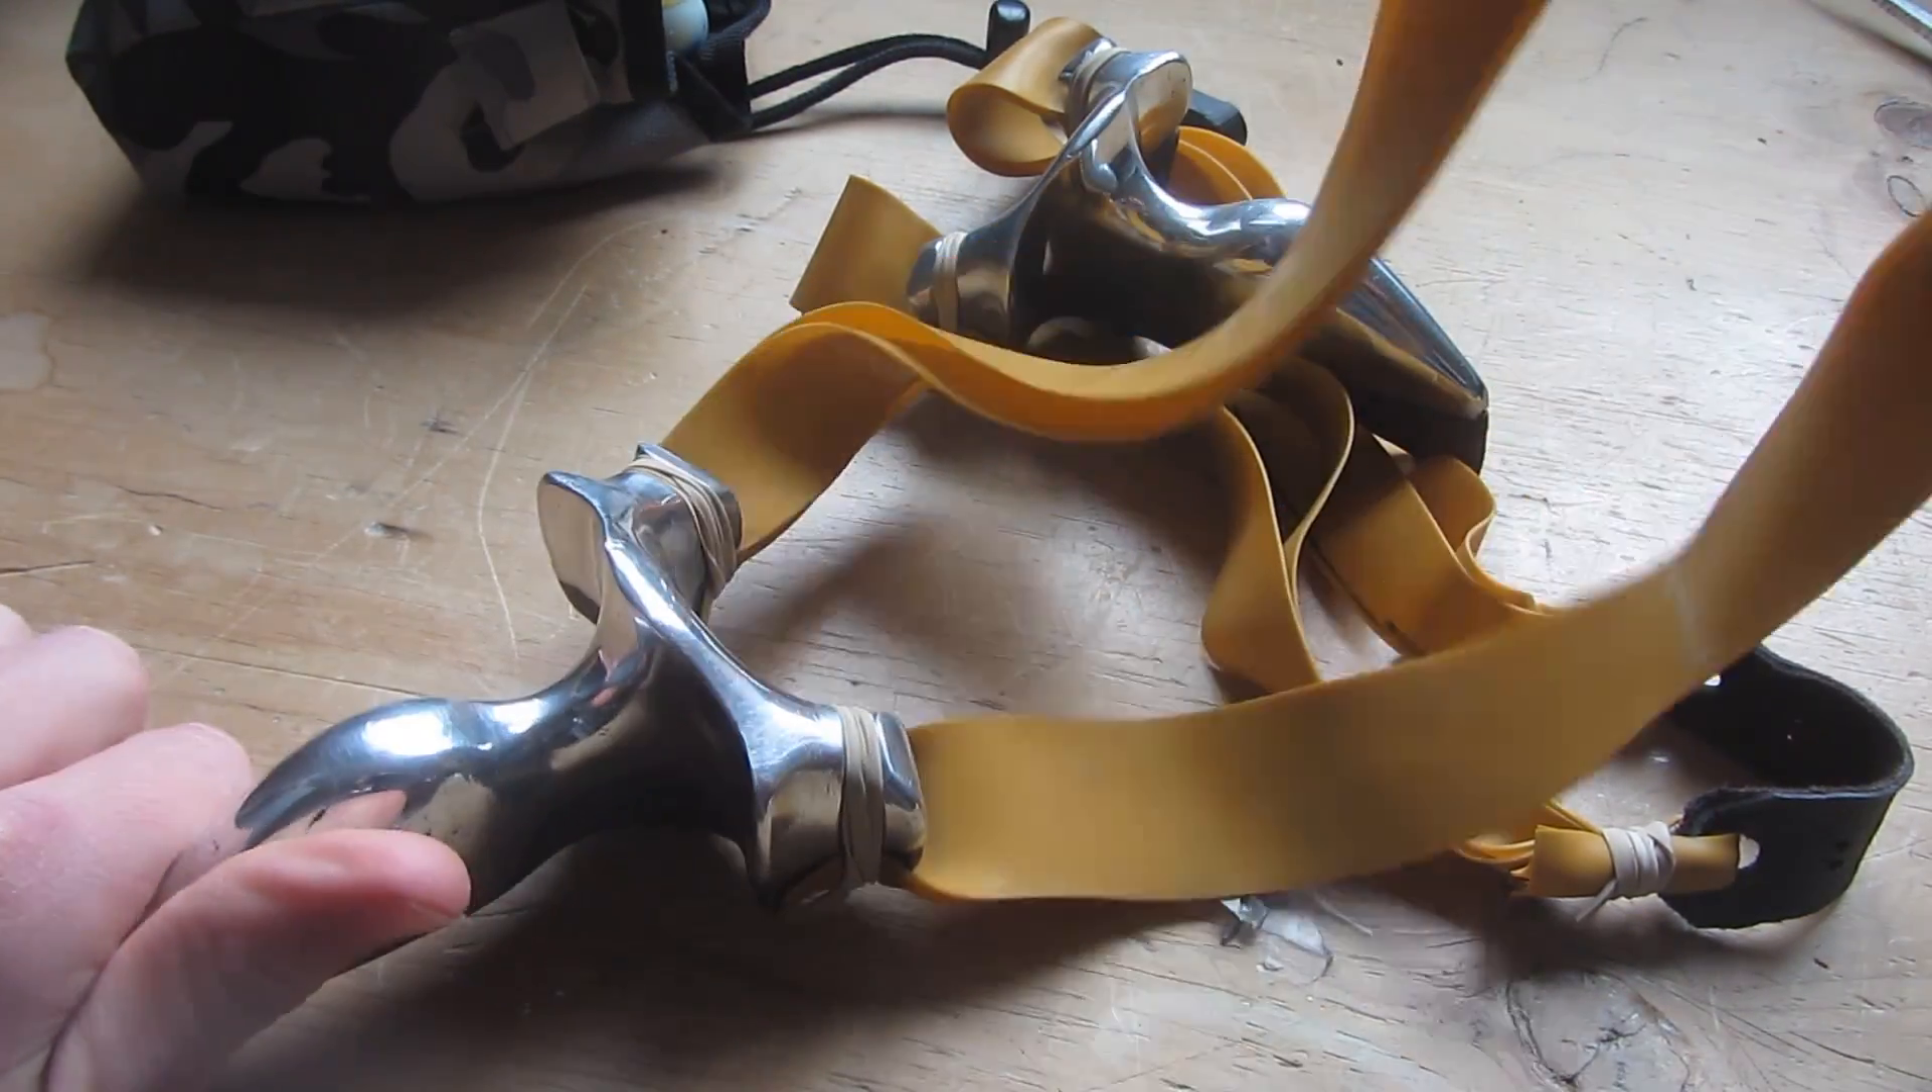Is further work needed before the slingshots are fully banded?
No.